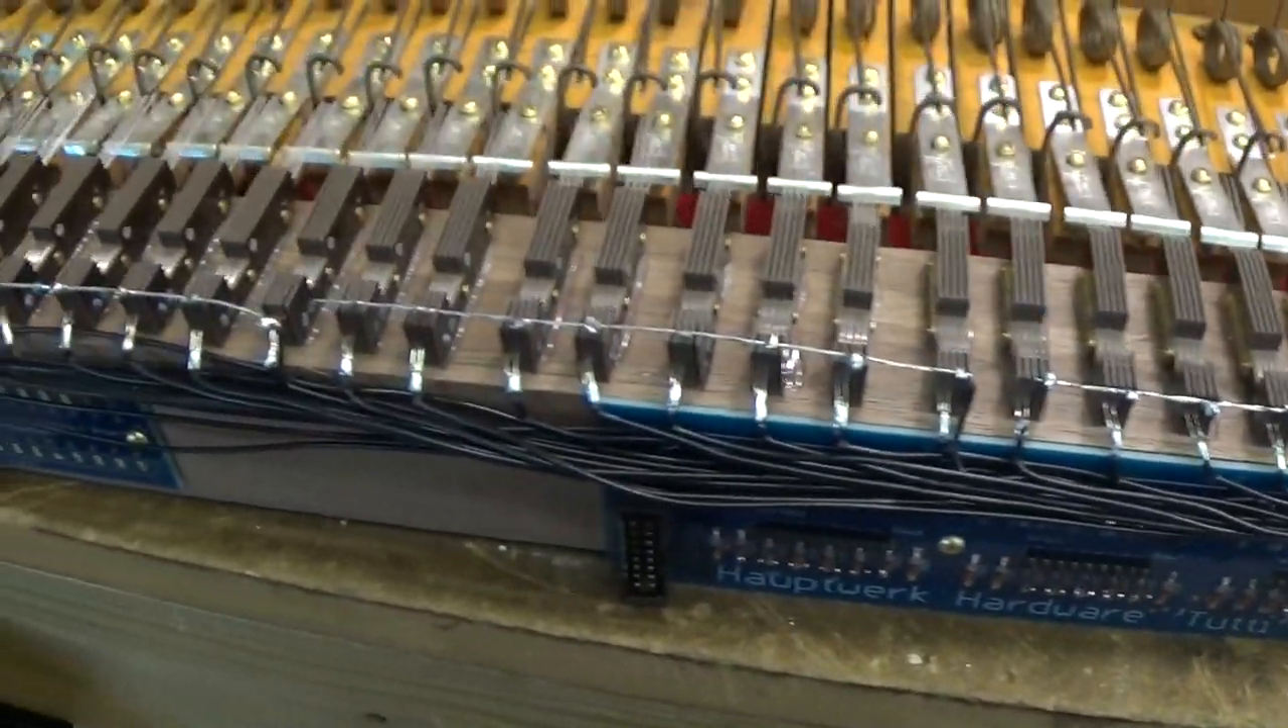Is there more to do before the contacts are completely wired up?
No.